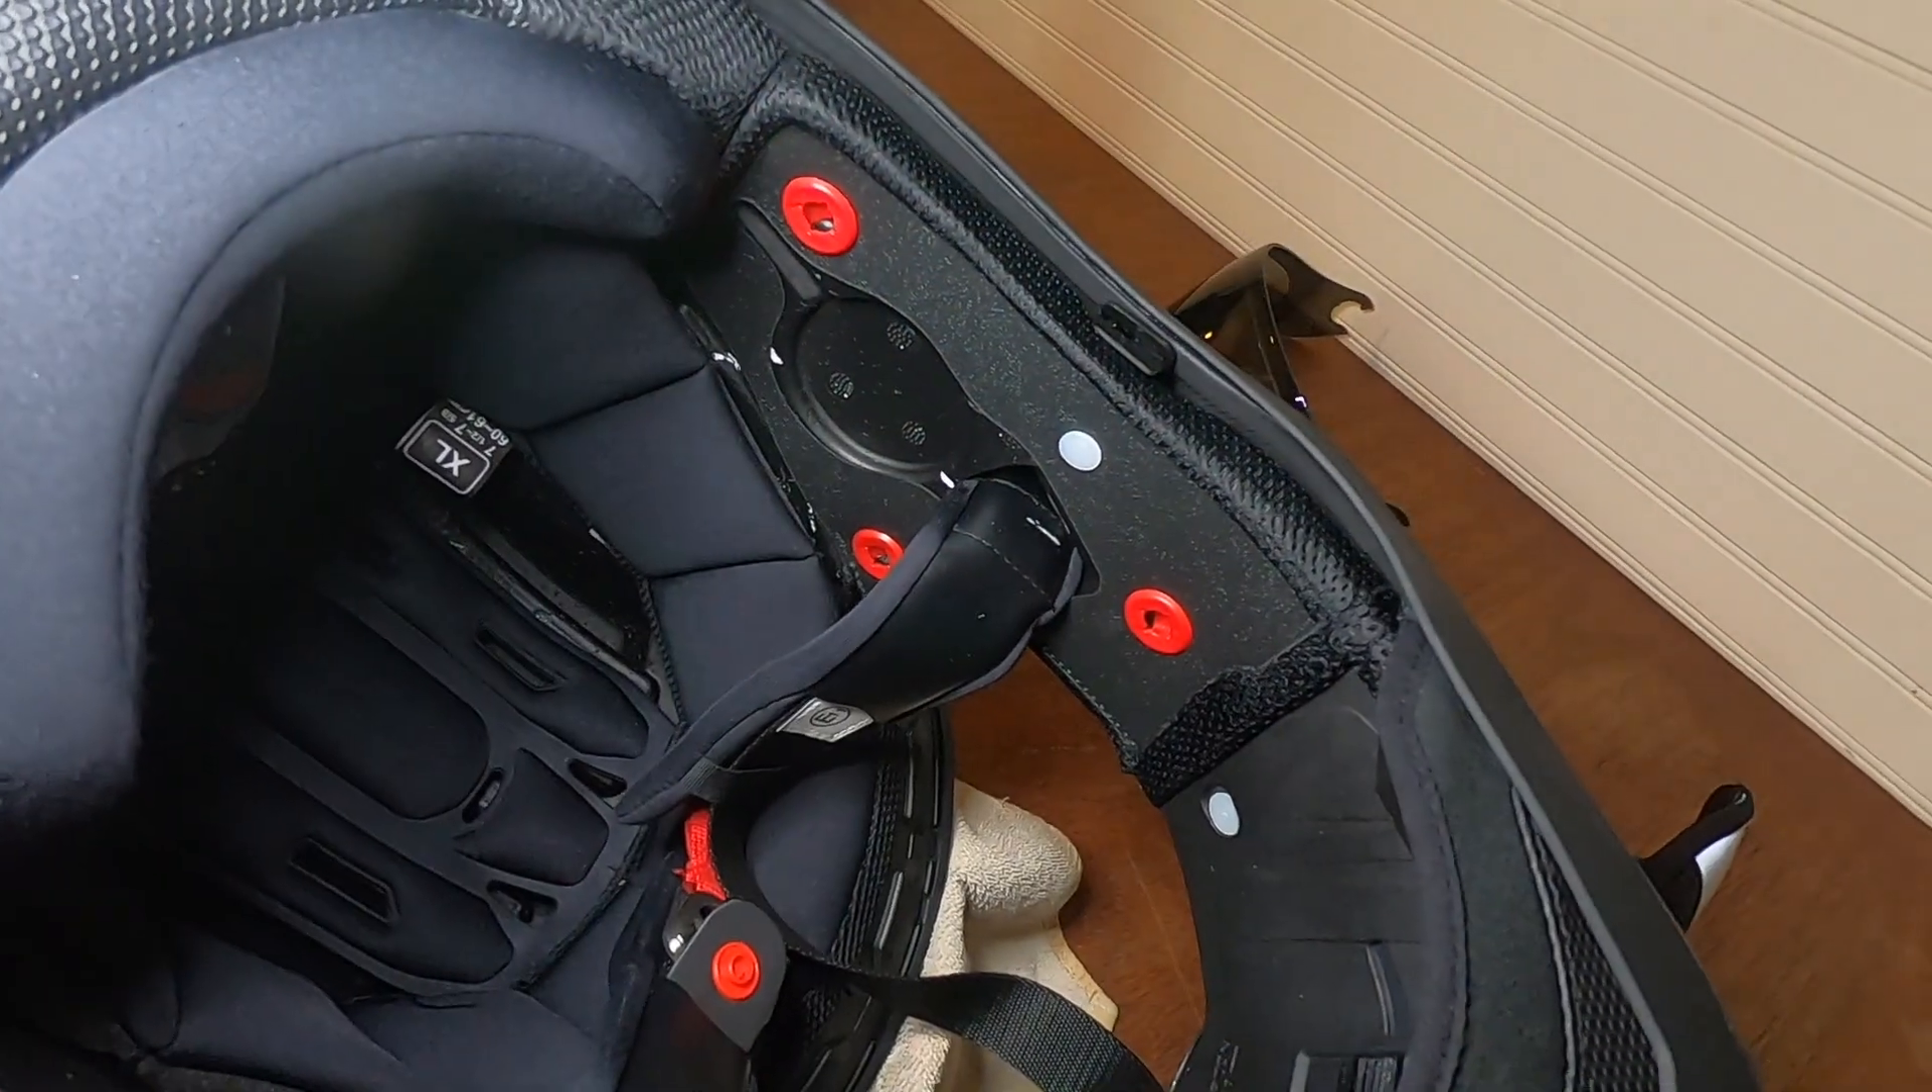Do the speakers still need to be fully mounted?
Yes.